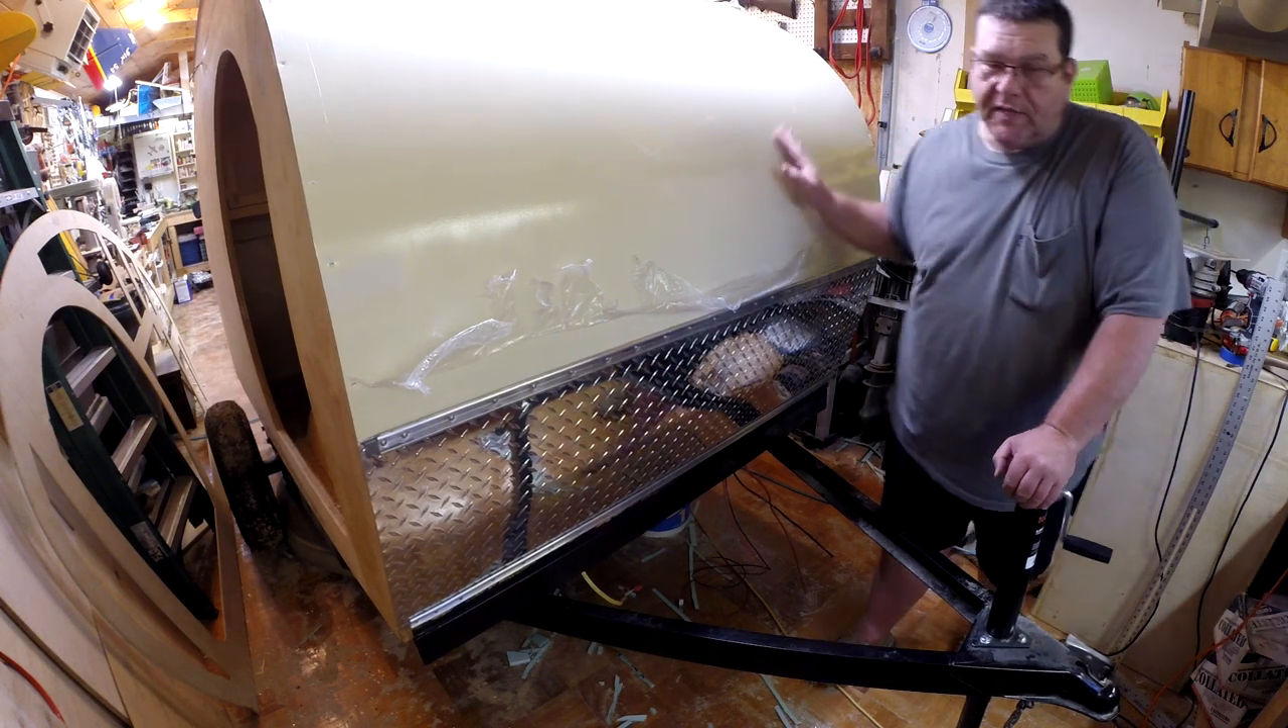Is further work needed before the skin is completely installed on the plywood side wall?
Yes.